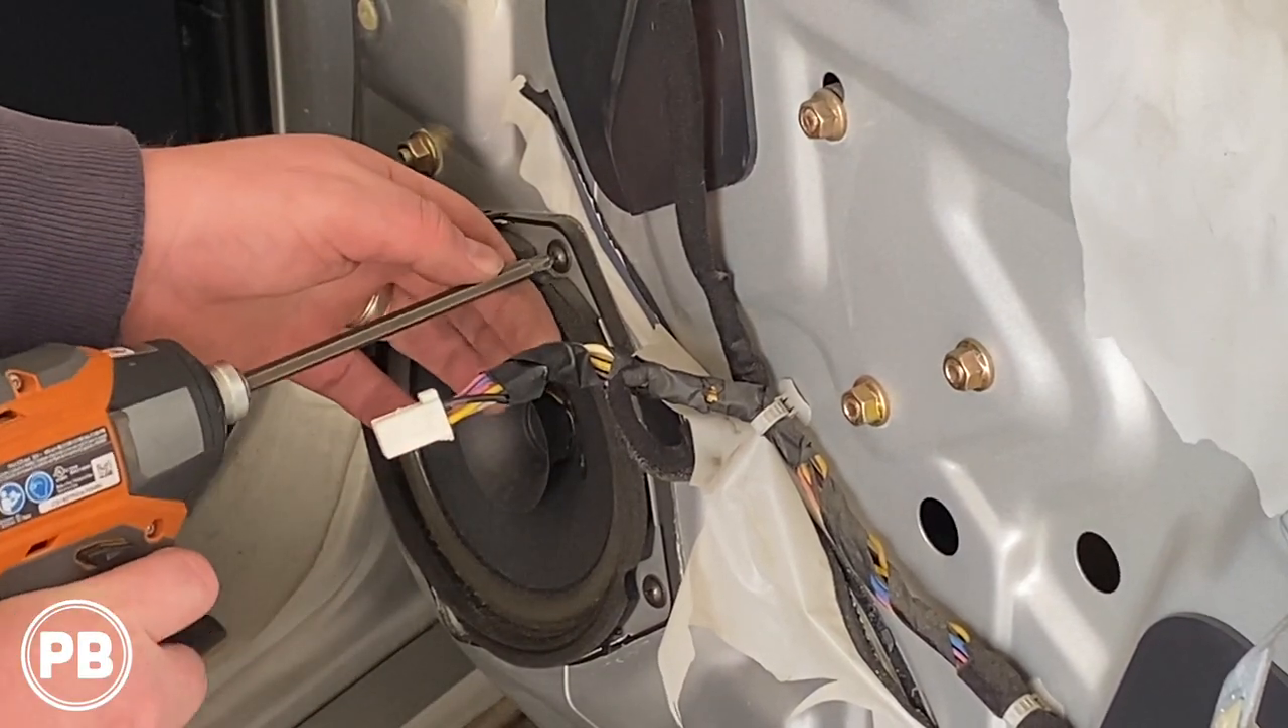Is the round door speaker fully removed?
No.